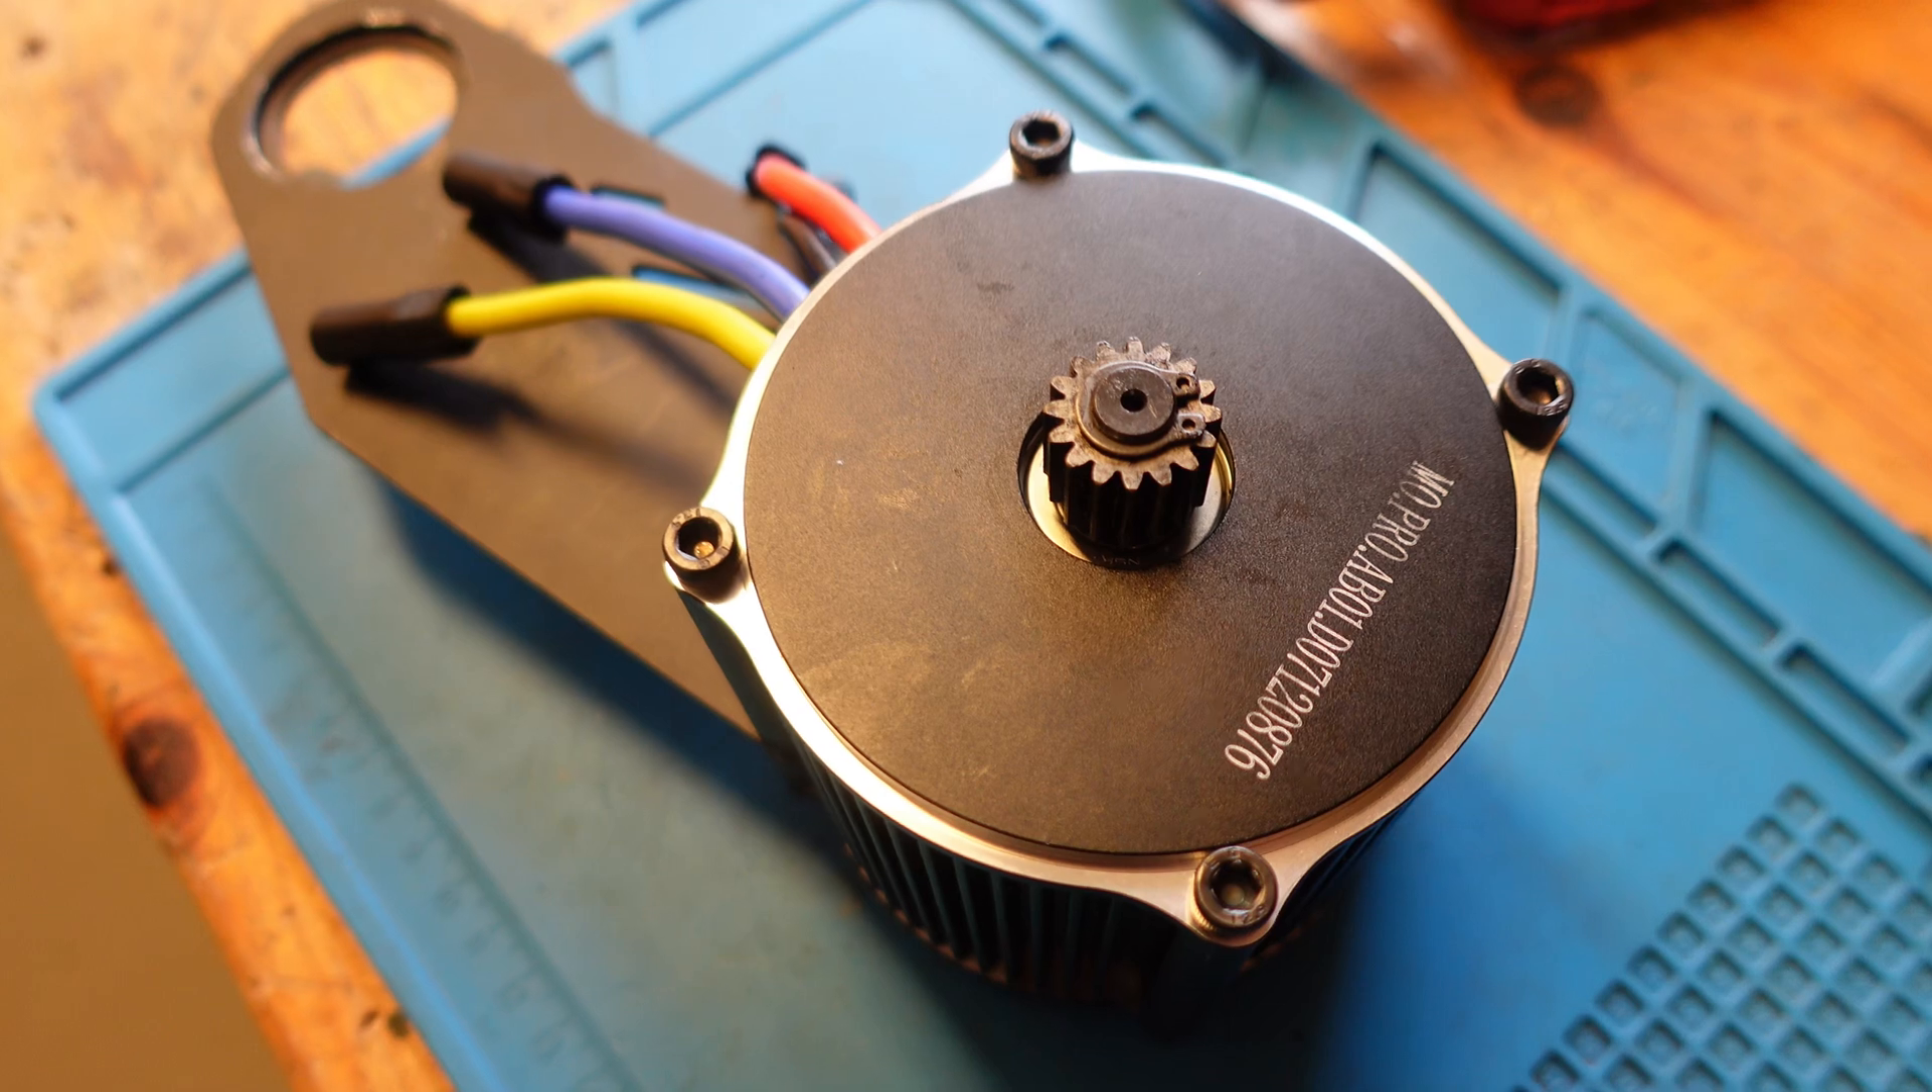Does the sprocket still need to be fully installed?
No.